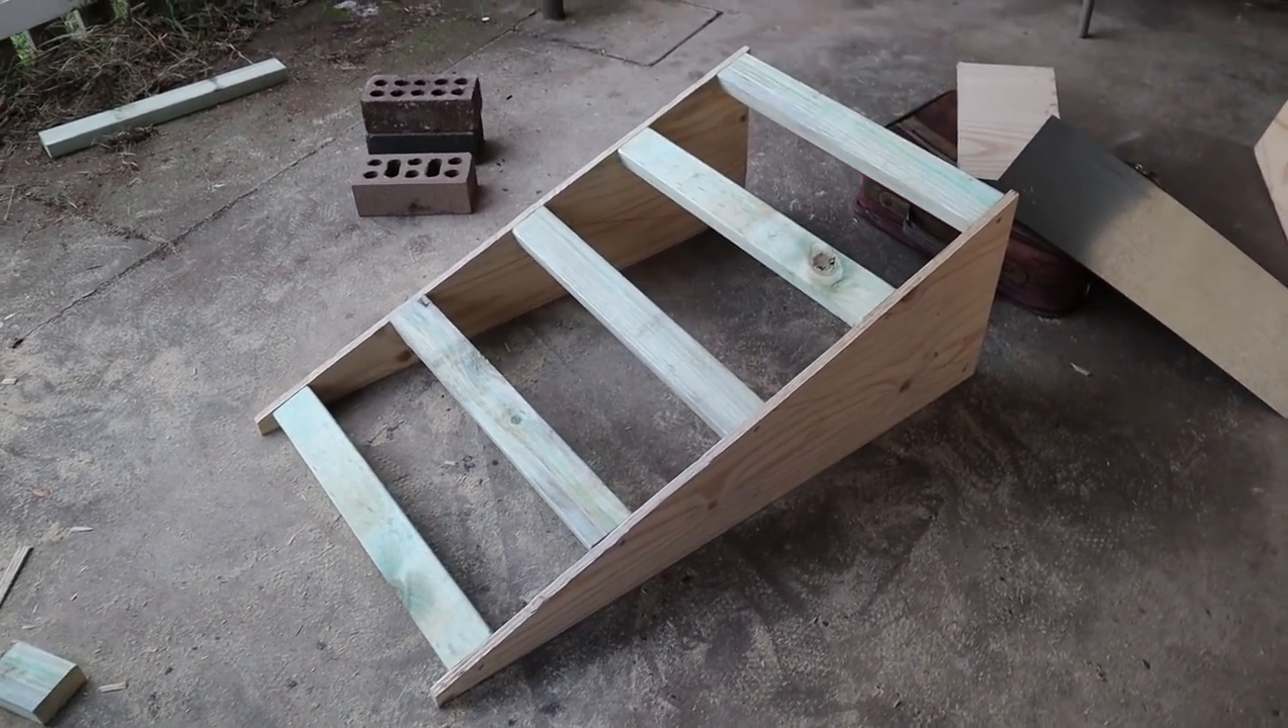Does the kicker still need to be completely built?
Yes.